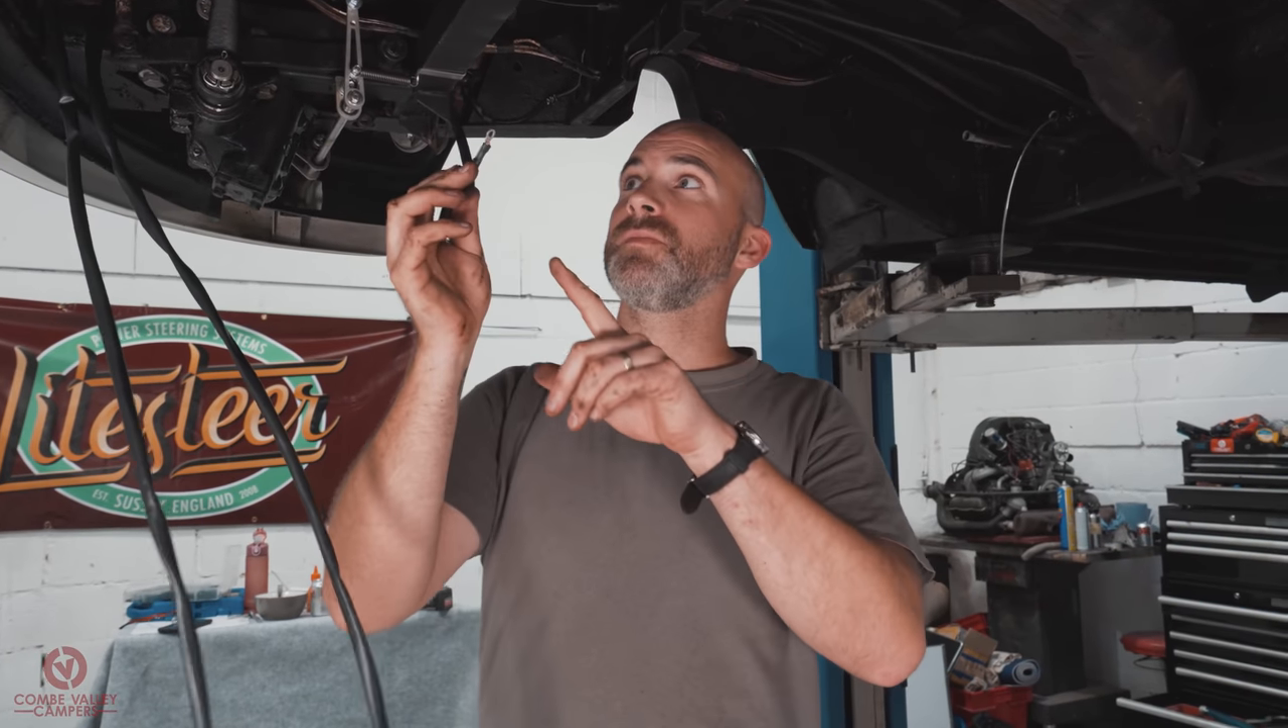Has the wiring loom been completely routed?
No.